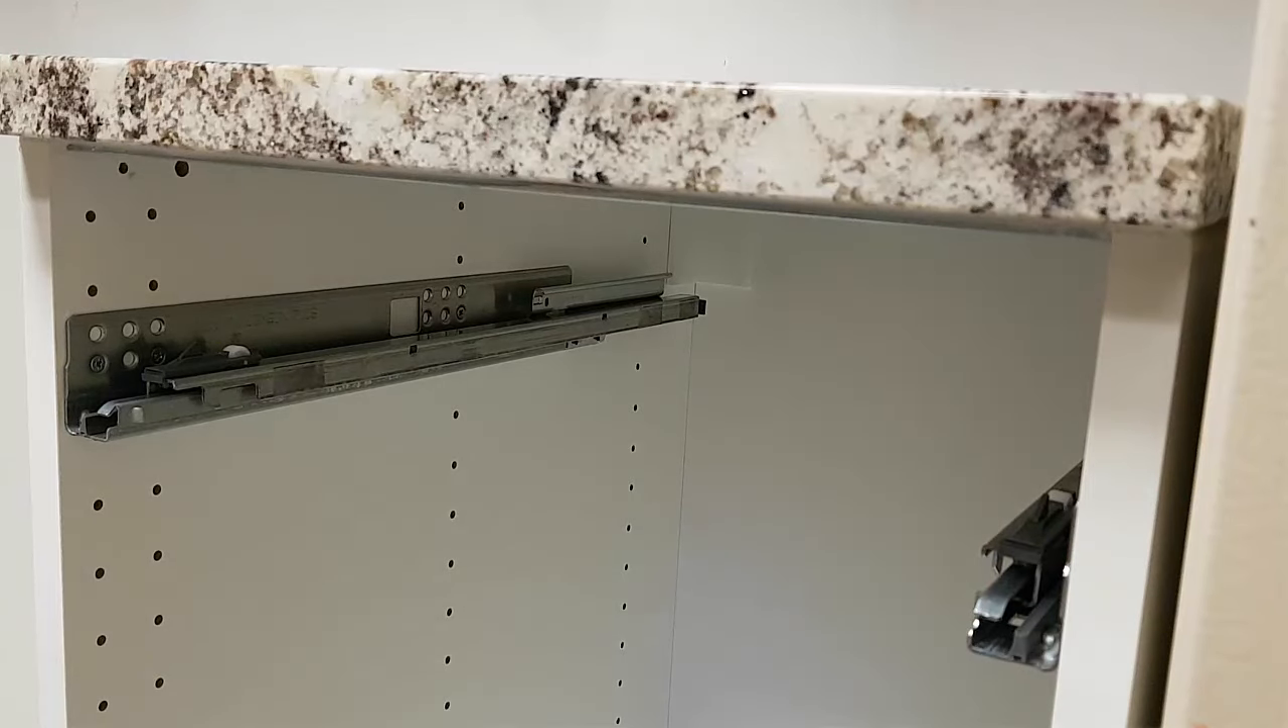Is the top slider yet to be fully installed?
No.